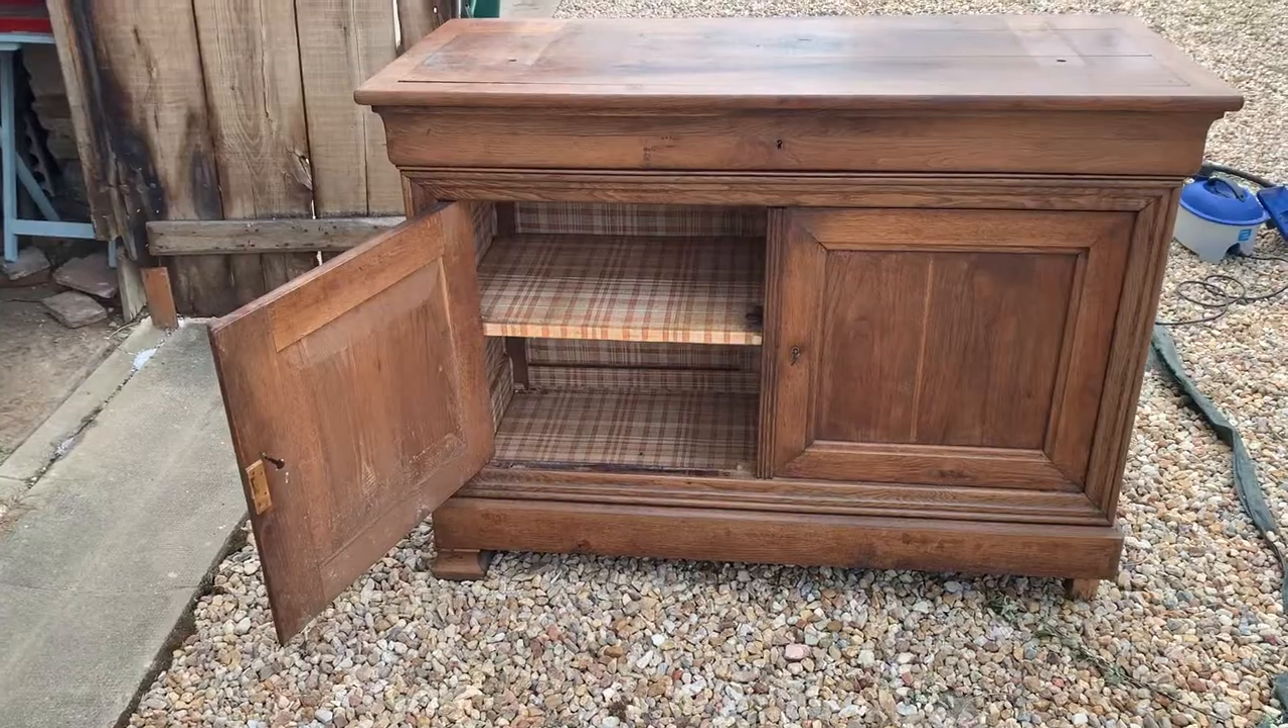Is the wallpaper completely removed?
No.